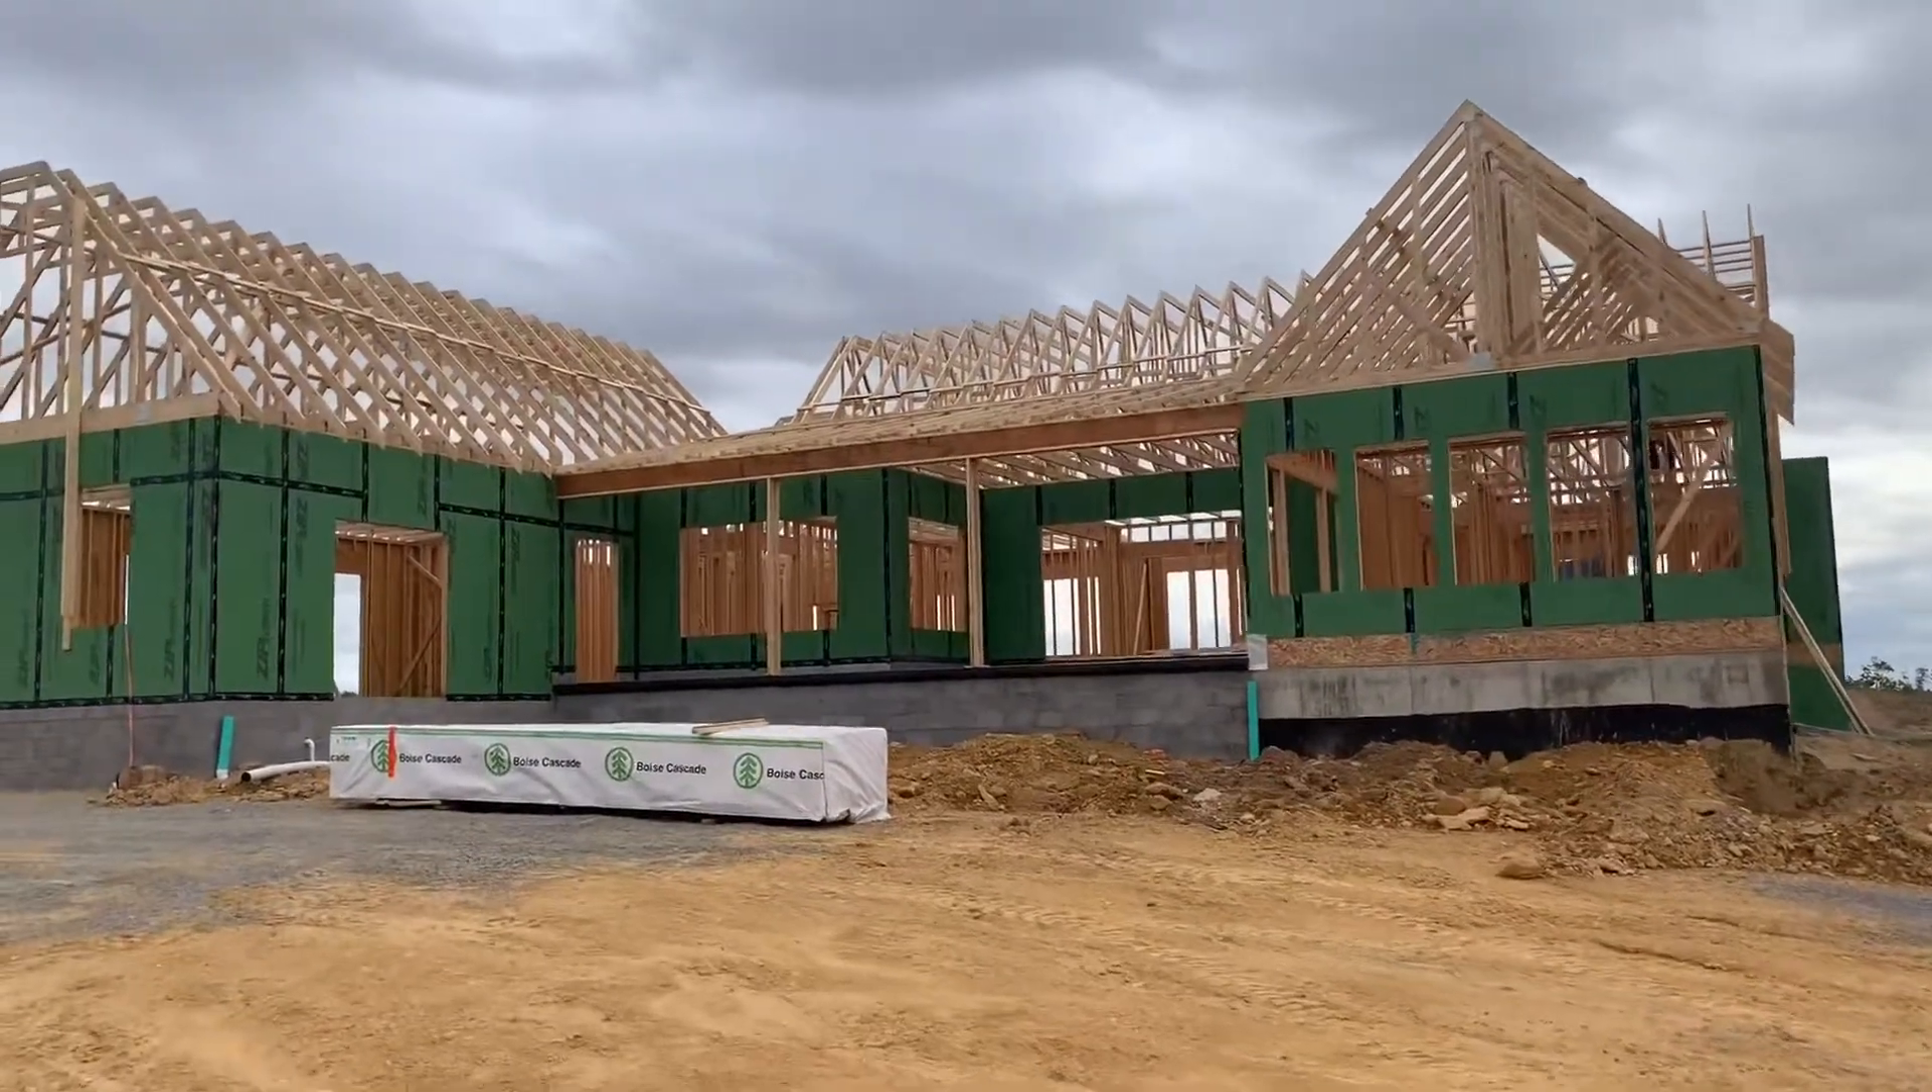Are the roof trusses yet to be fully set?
No.